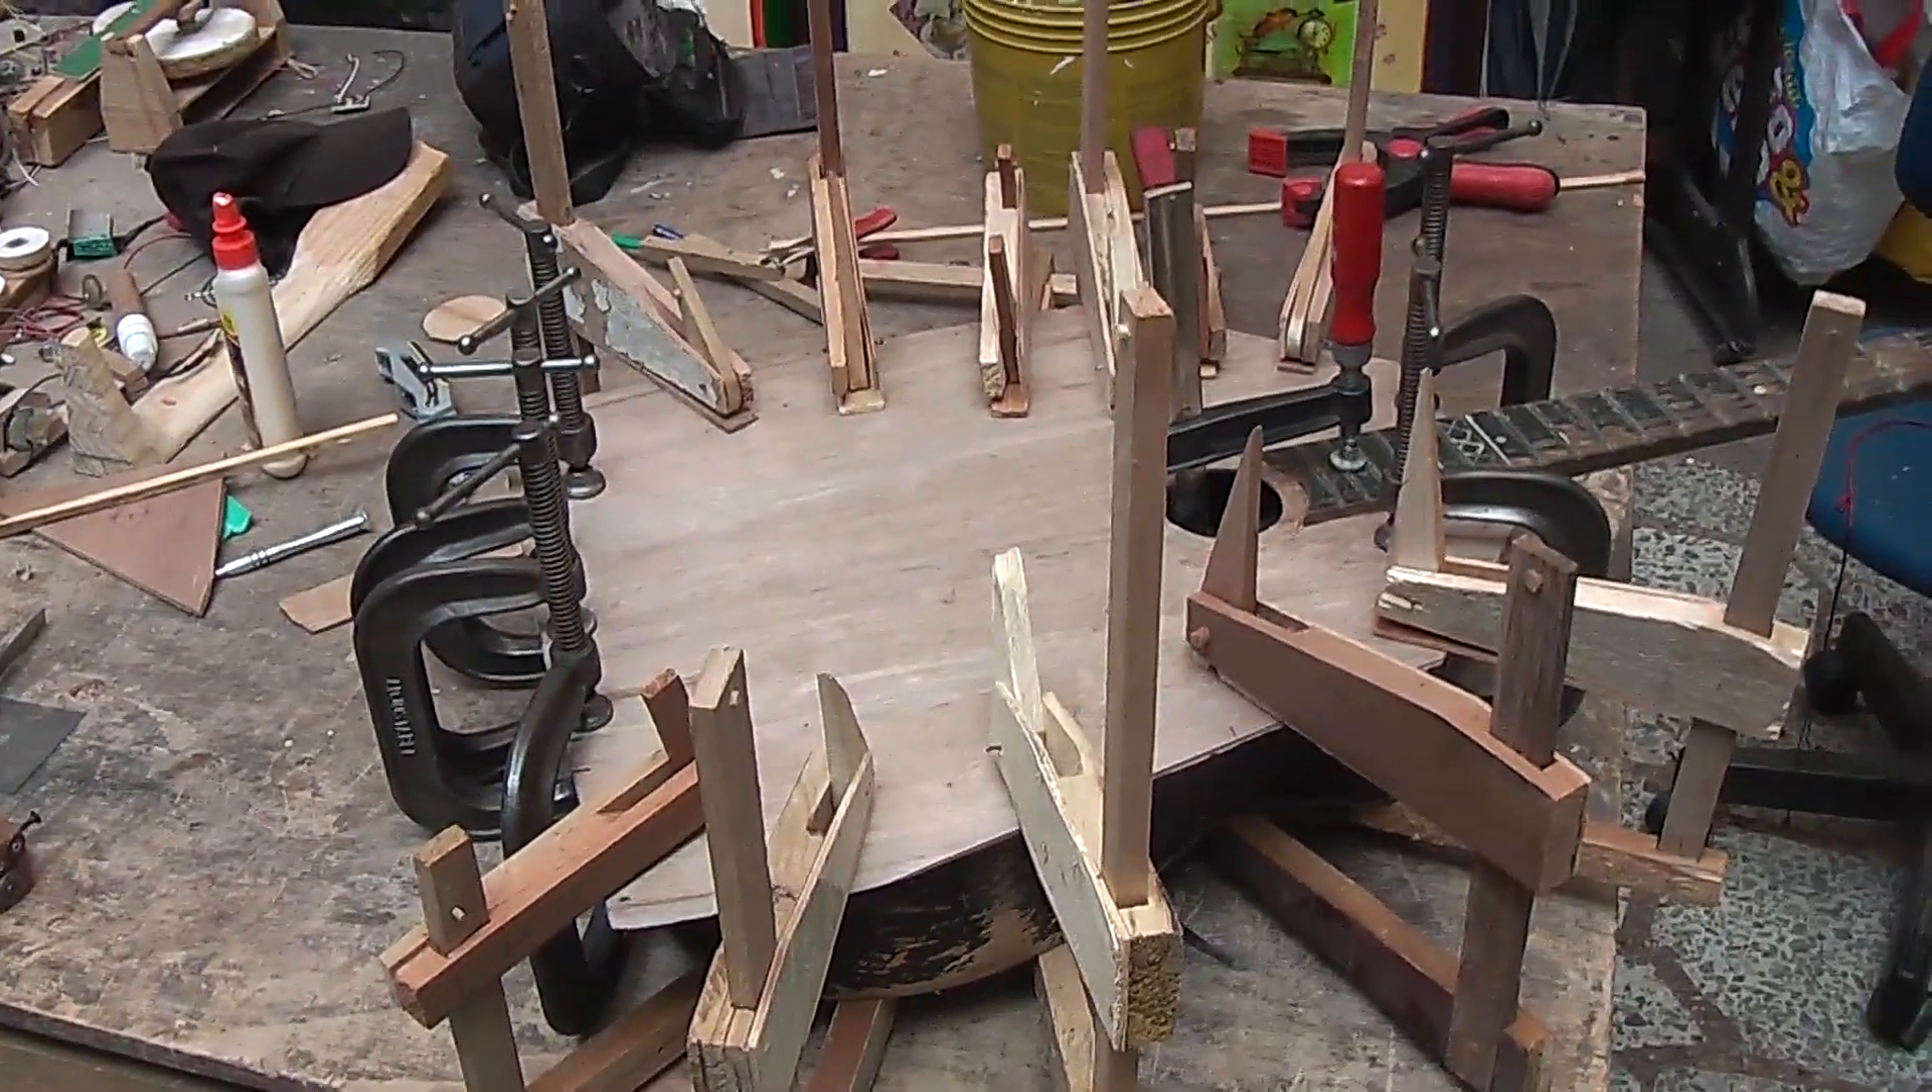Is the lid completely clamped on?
Yes.